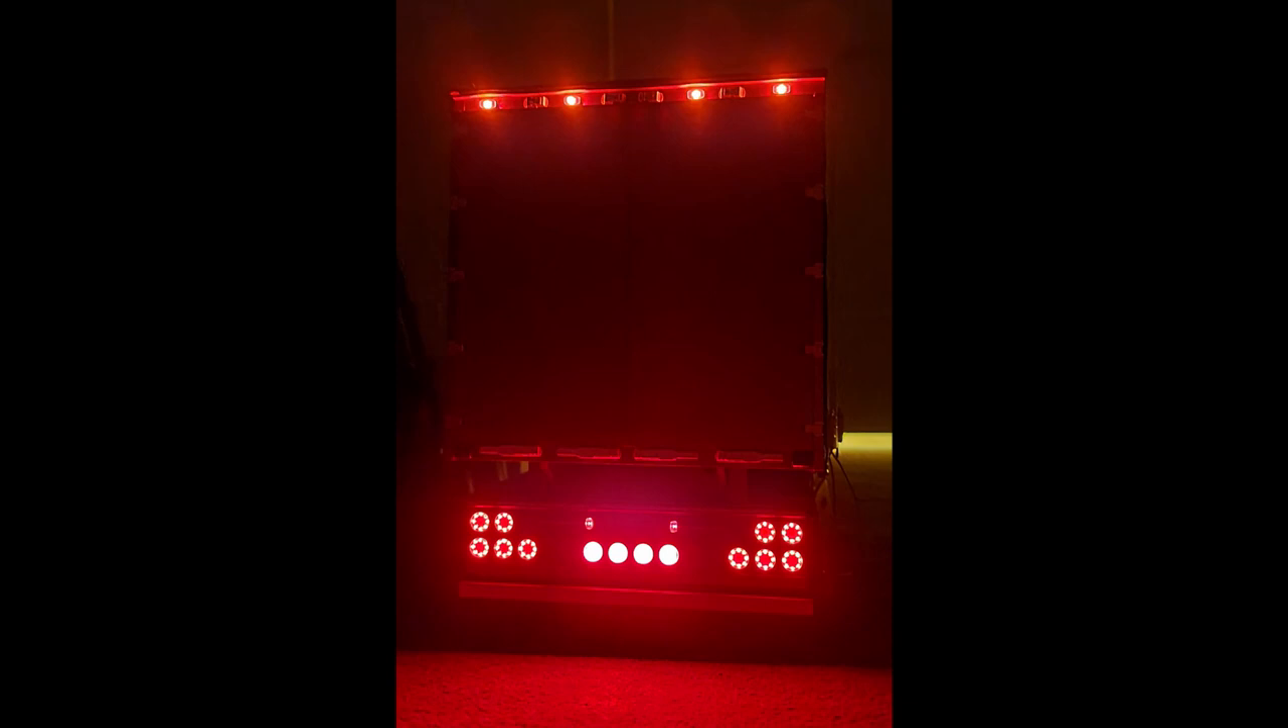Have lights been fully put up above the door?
Yes.